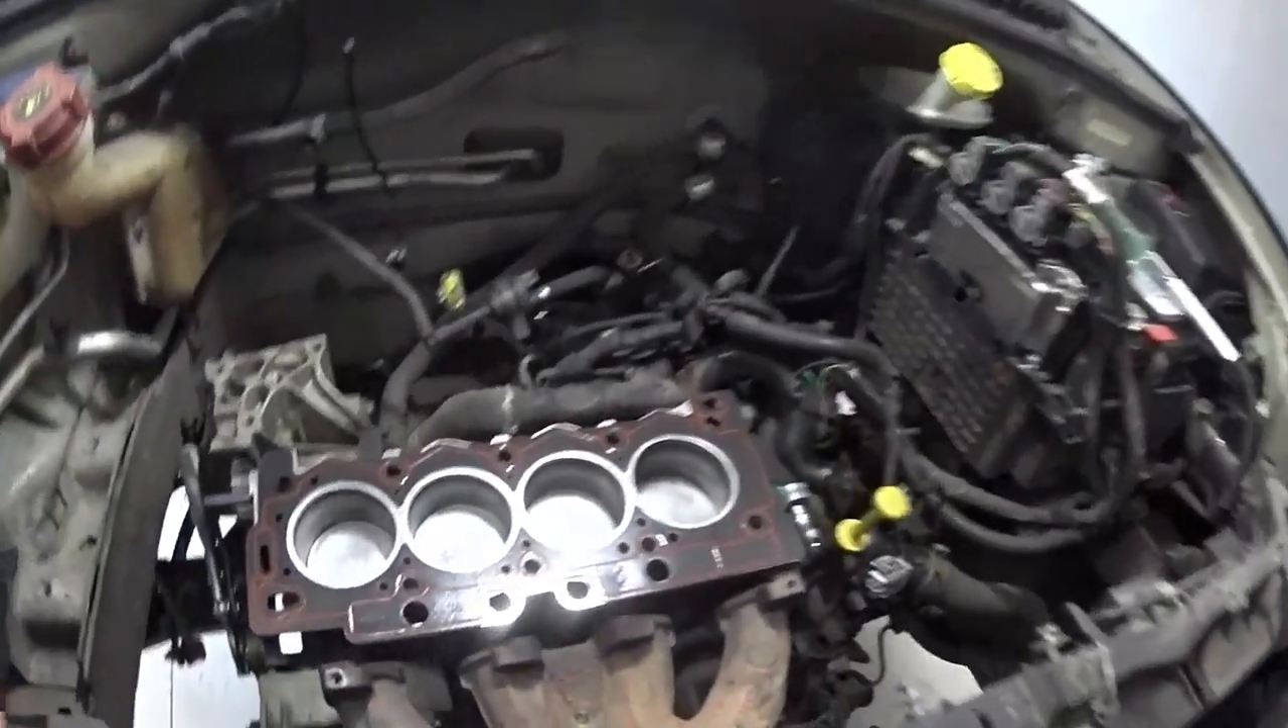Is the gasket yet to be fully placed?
No.